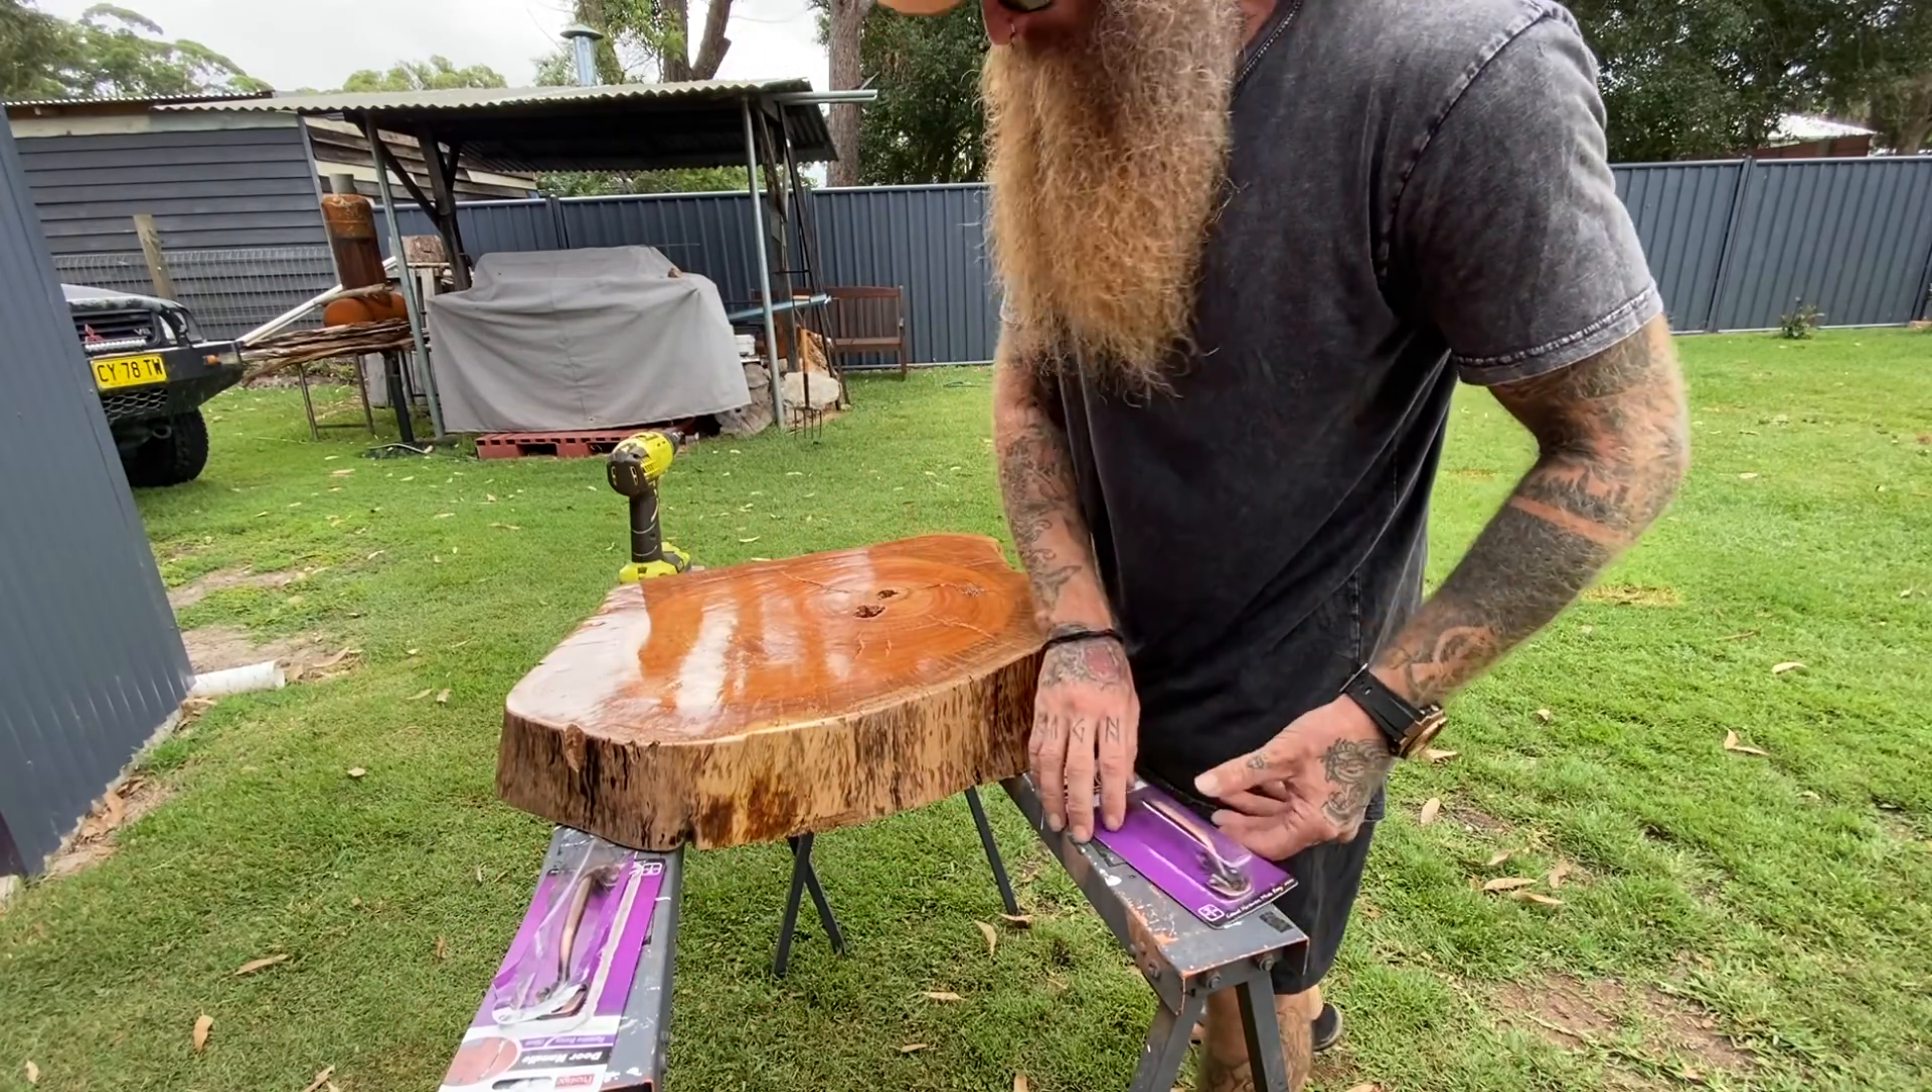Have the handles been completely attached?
No.